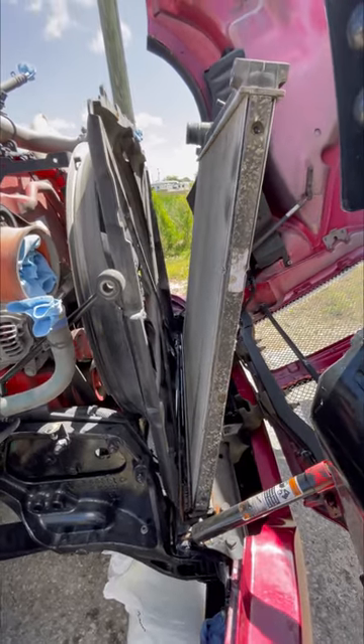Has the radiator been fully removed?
No.